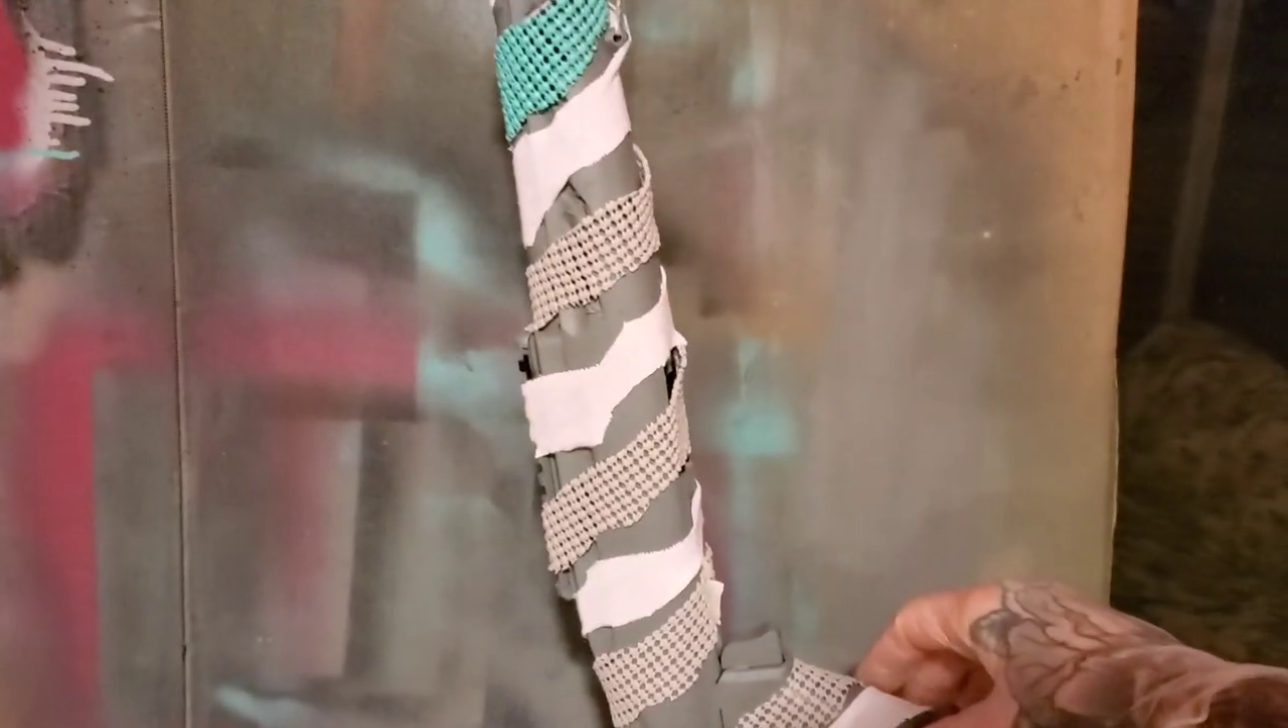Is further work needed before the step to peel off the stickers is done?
Yes.